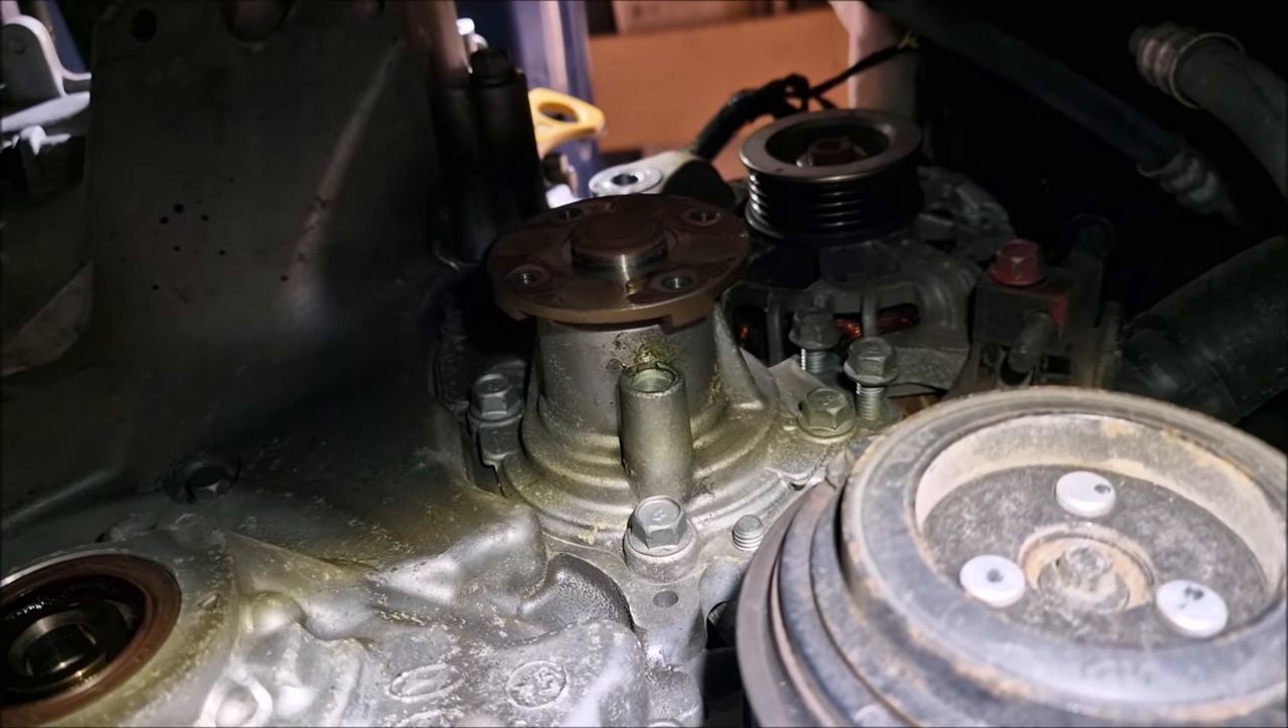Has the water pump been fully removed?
No.